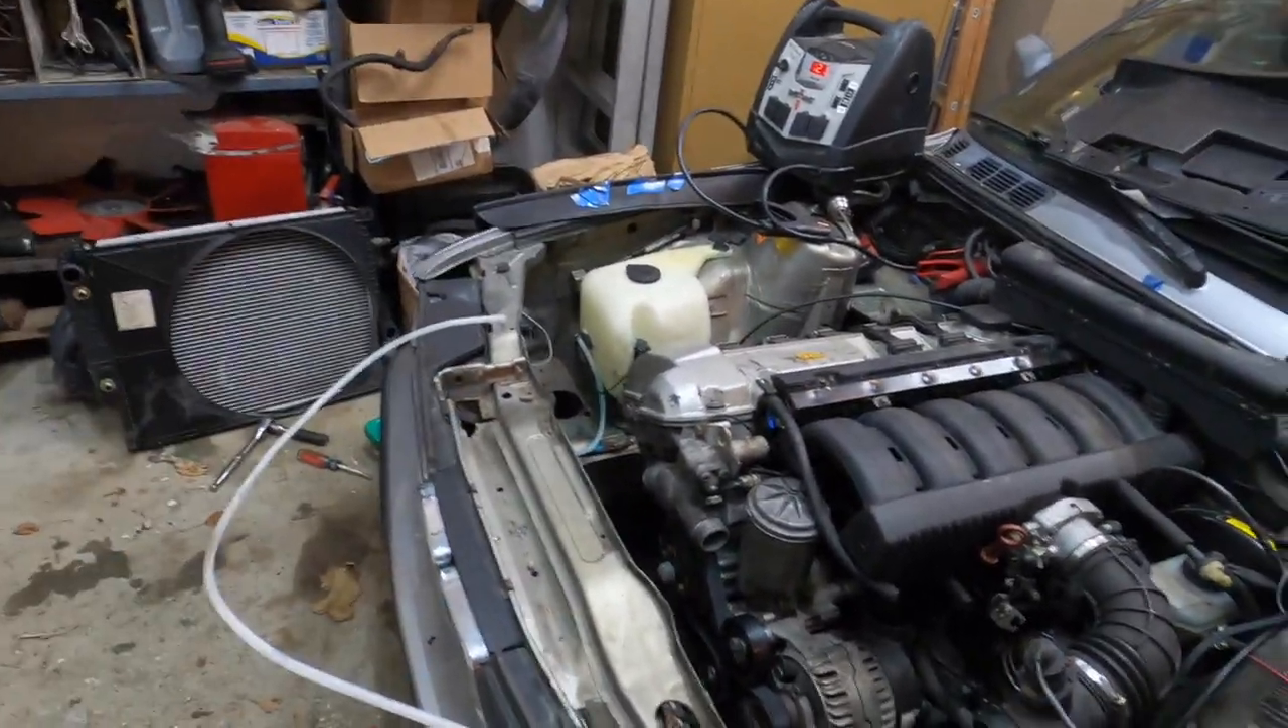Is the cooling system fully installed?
No.